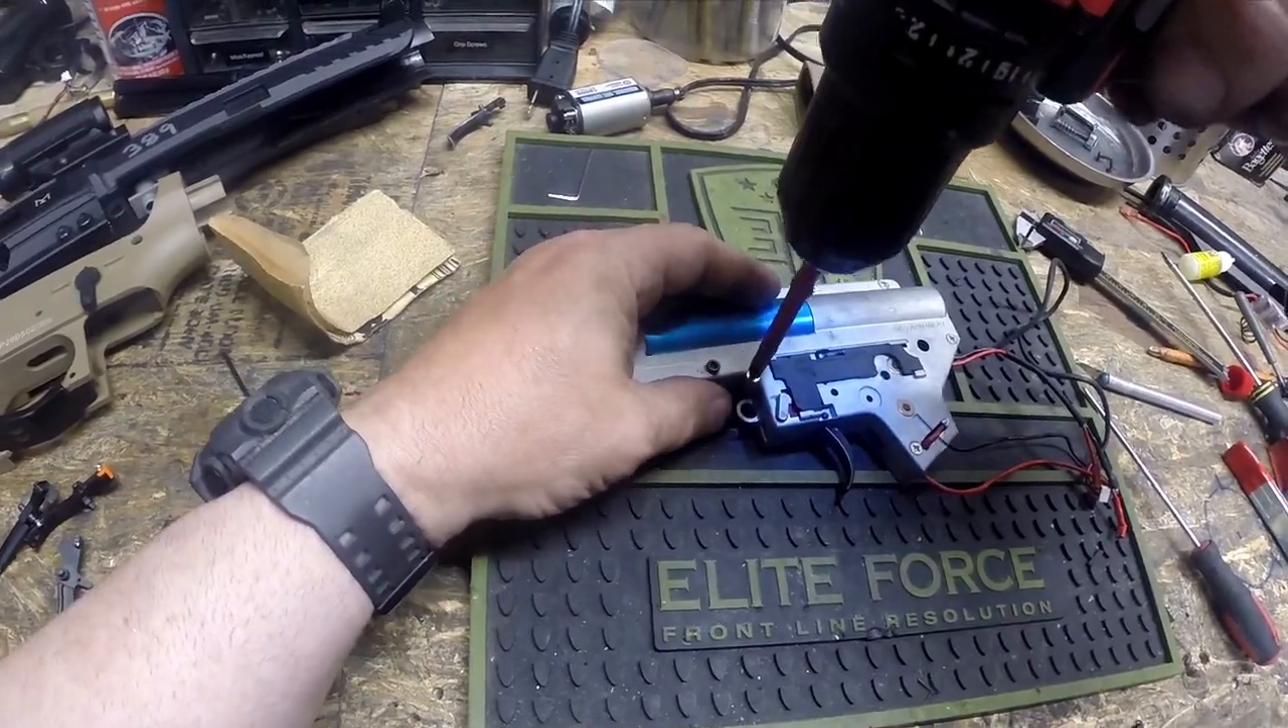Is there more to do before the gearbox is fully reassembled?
Yes.